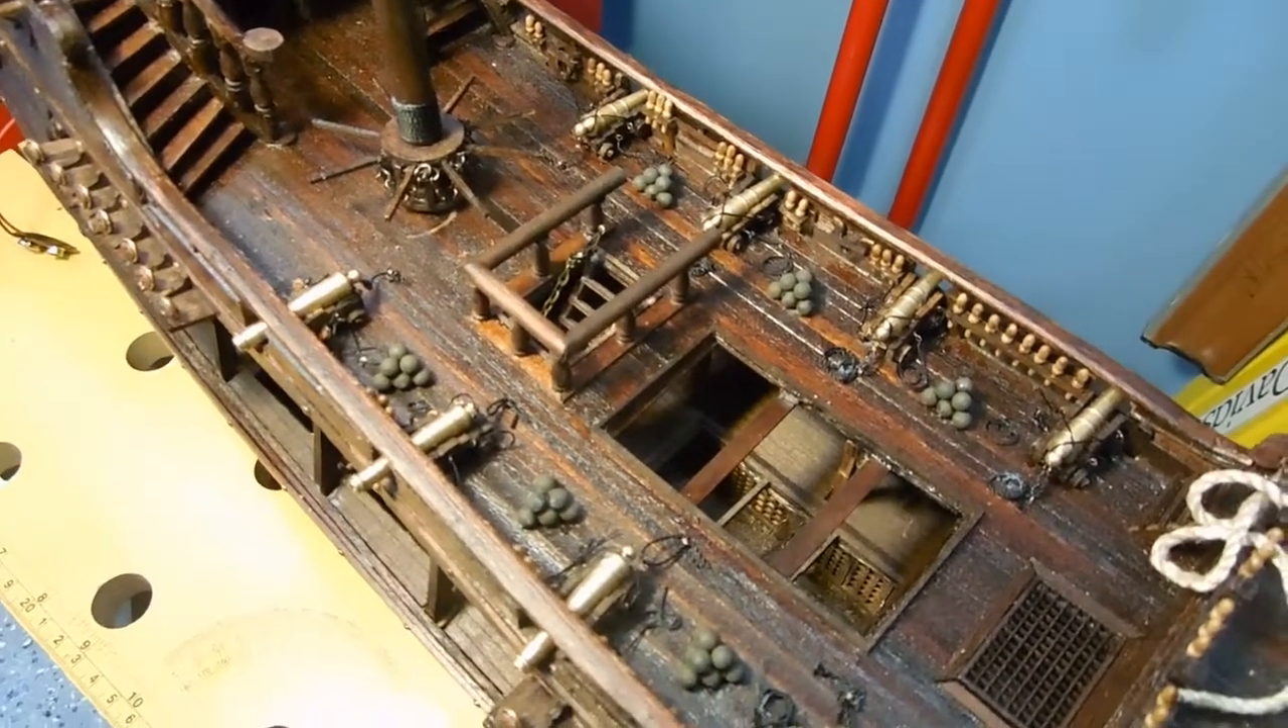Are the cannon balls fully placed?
Yes.